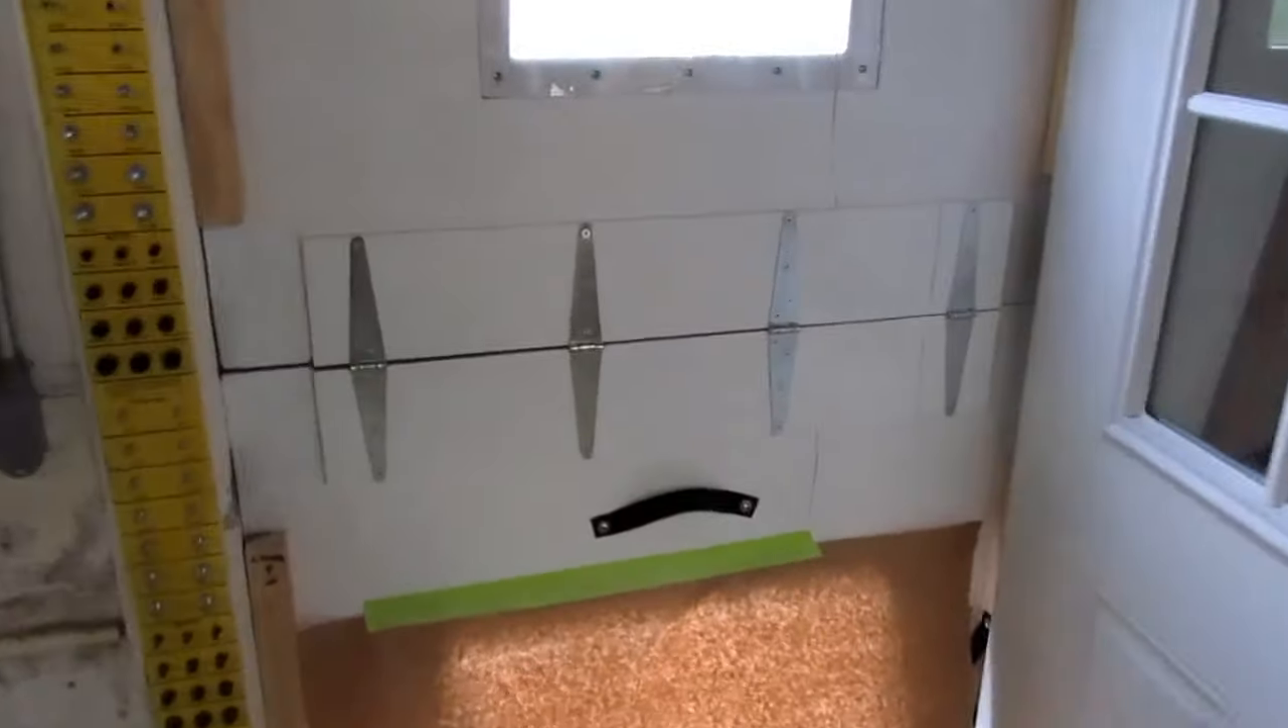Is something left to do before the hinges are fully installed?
No.